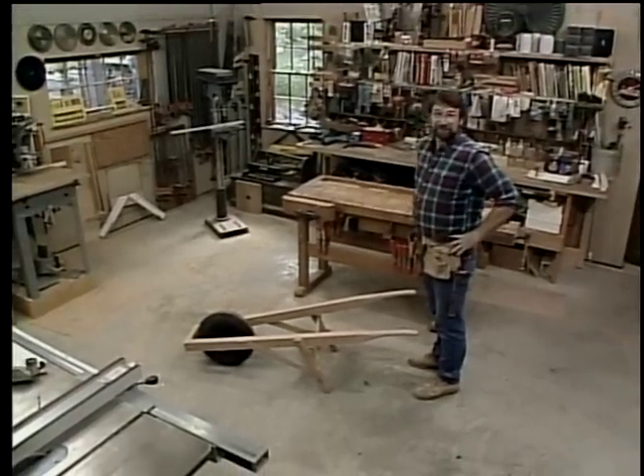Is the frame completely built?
Yes.